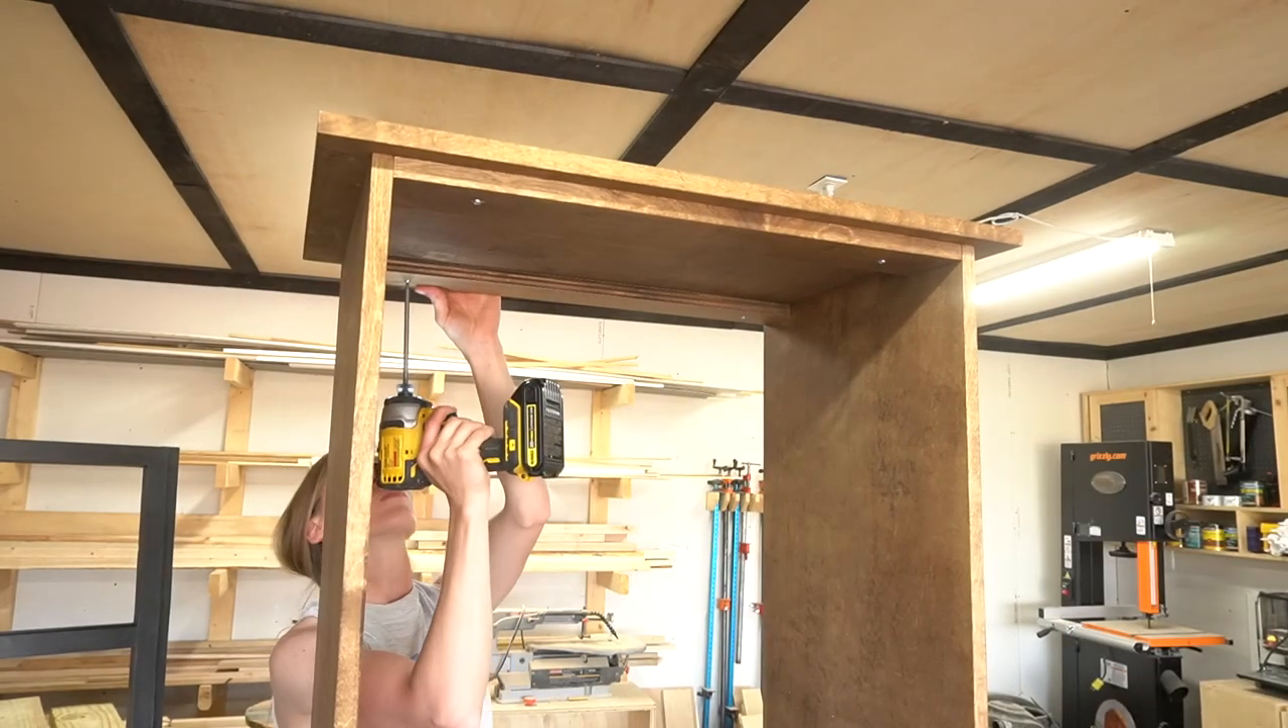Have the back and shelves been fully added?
No.